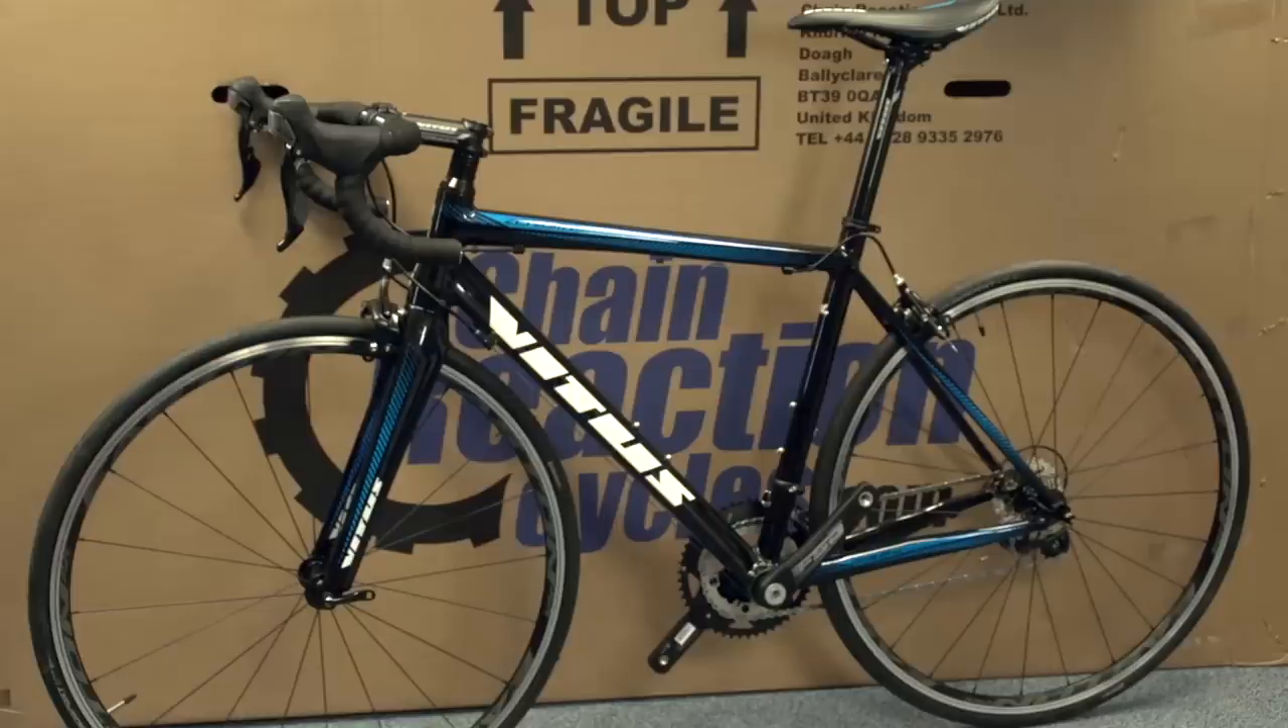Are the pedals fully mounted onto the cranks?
No.